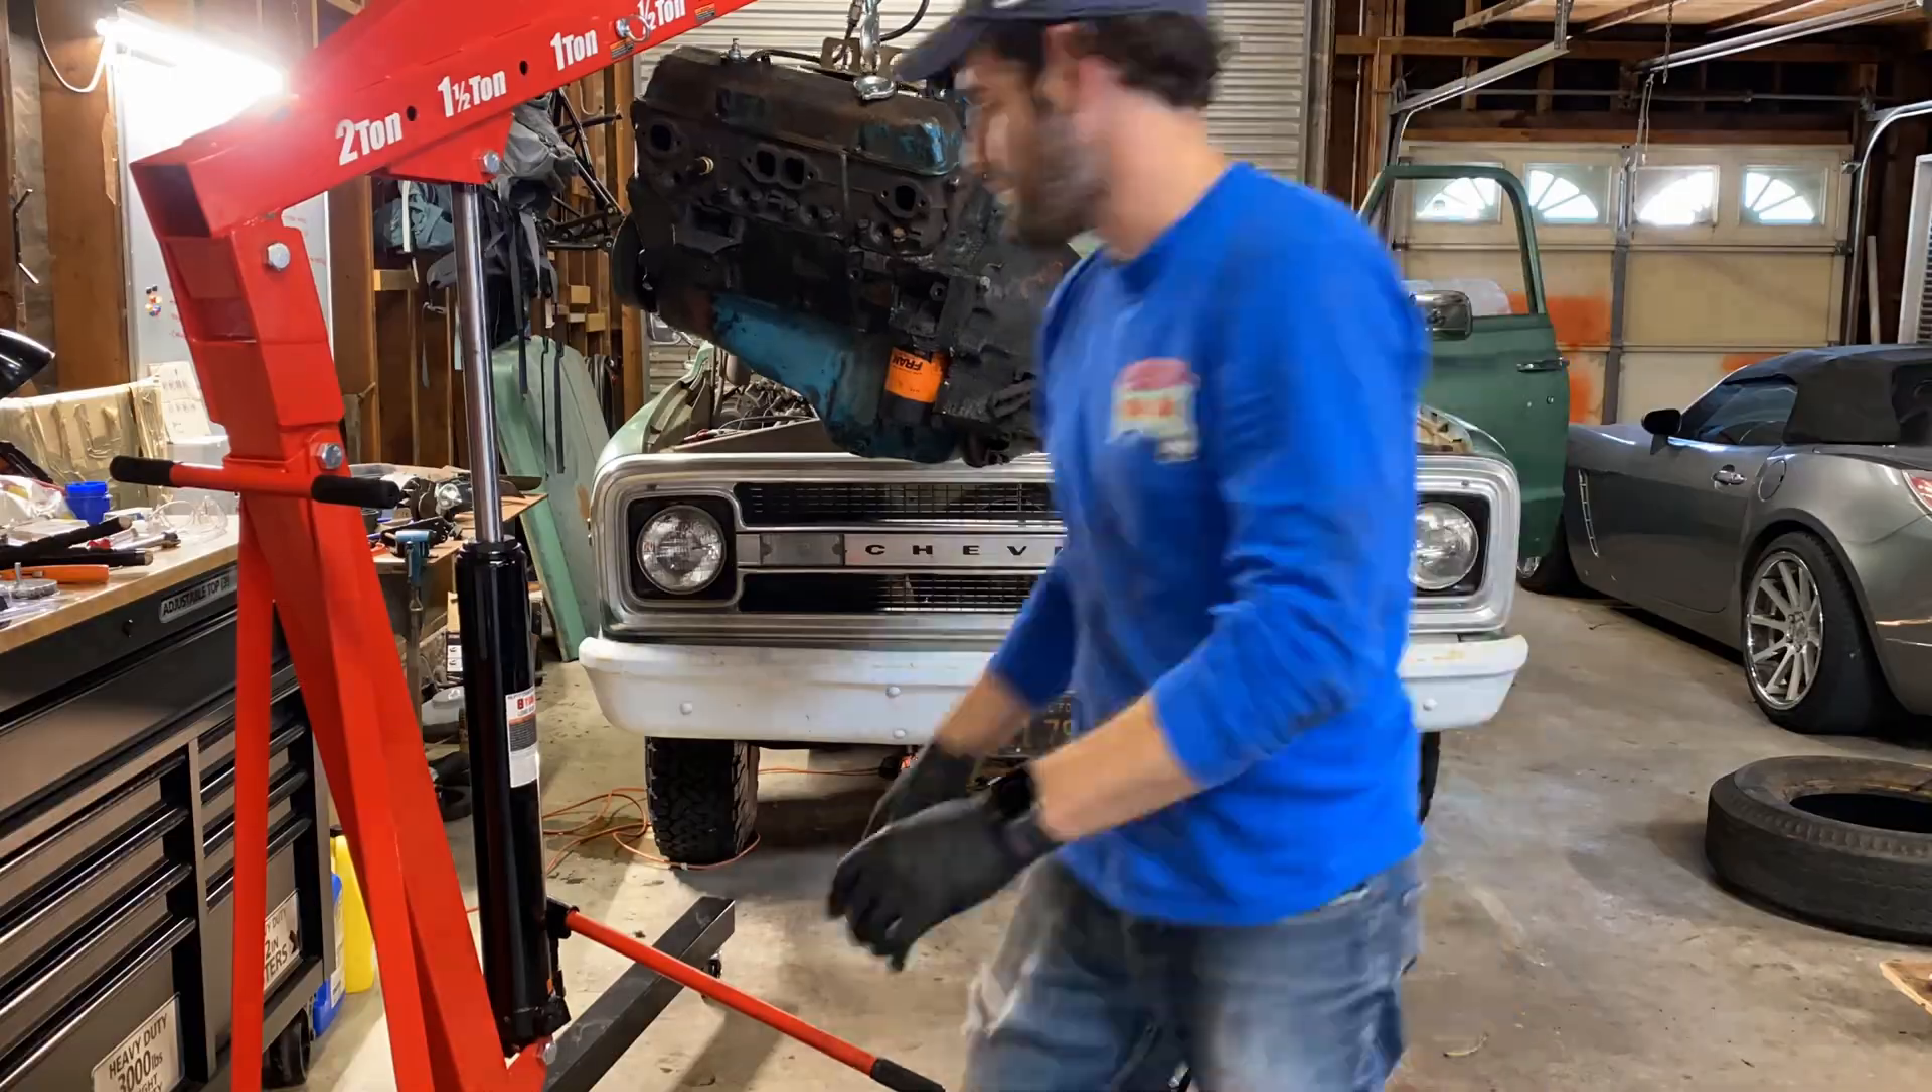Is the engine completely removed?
Yes.